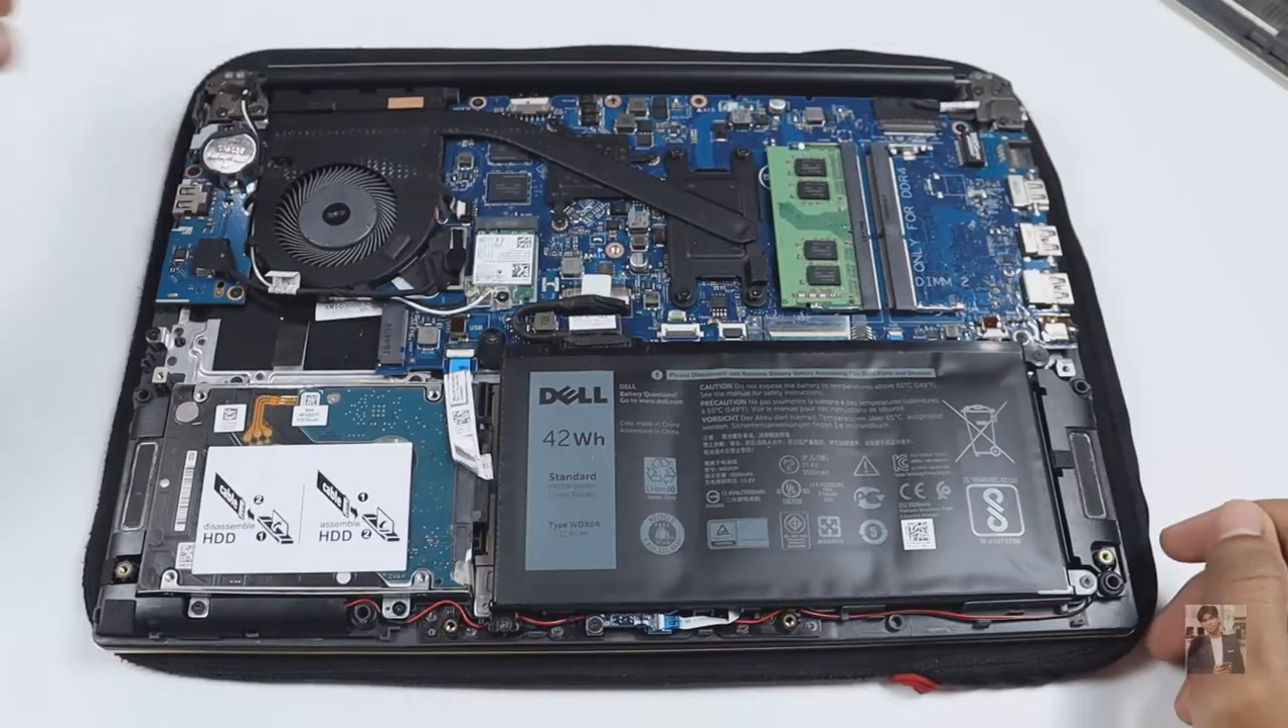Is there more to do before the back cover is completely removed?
No.